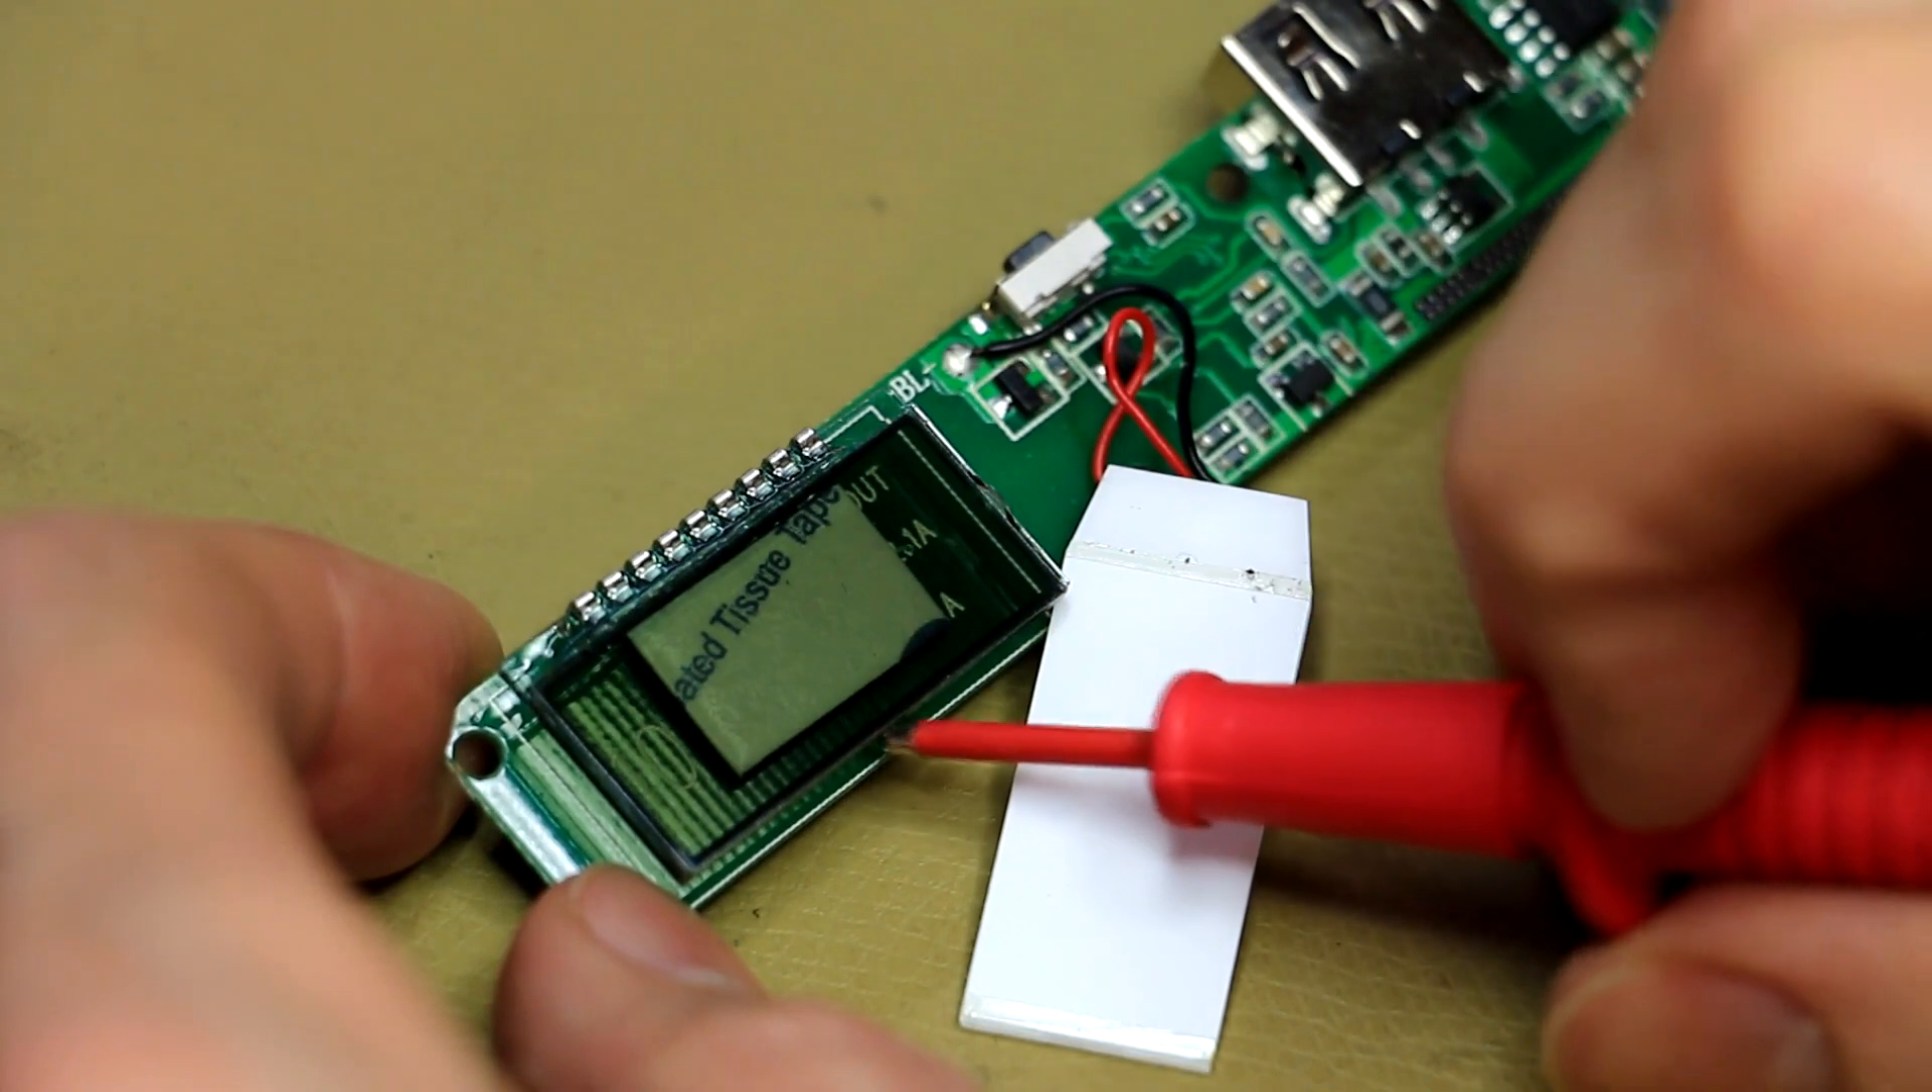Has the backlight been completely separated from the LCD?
Yes.